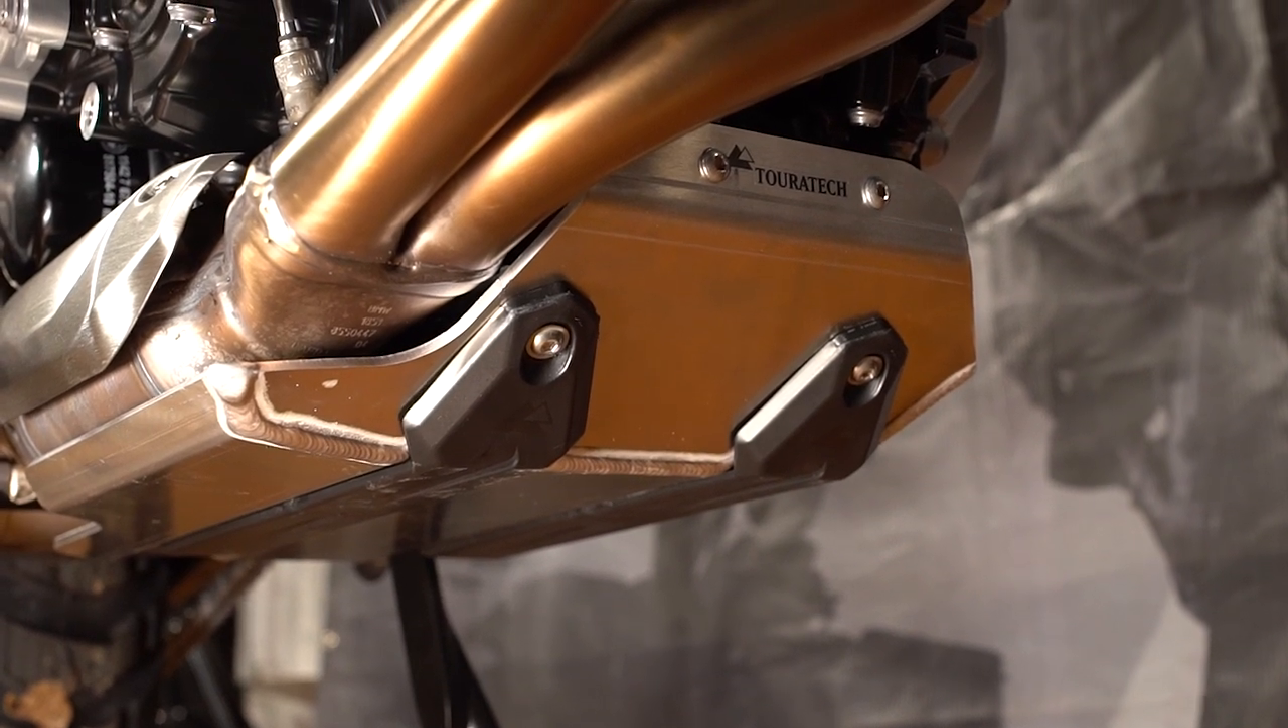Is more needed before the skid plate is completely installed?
No.